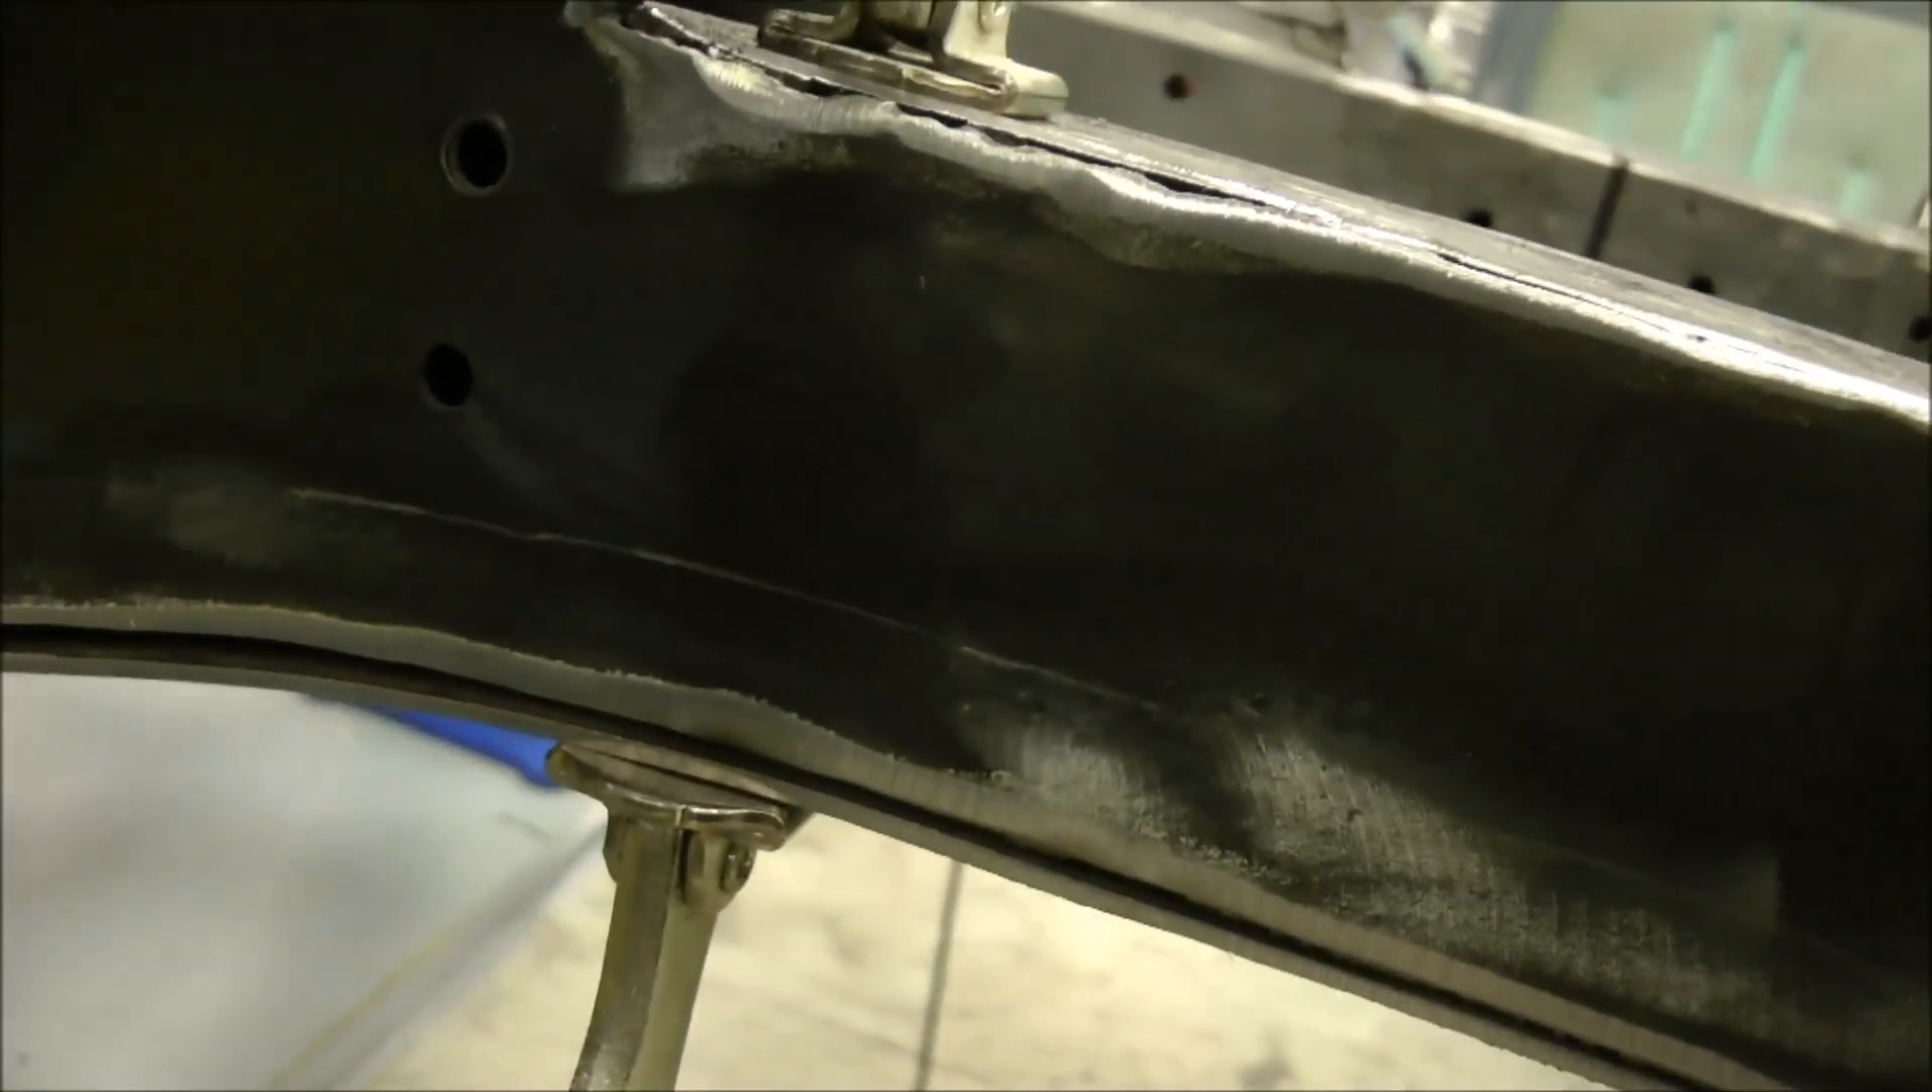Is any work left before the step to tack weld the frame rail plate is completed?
Yes.